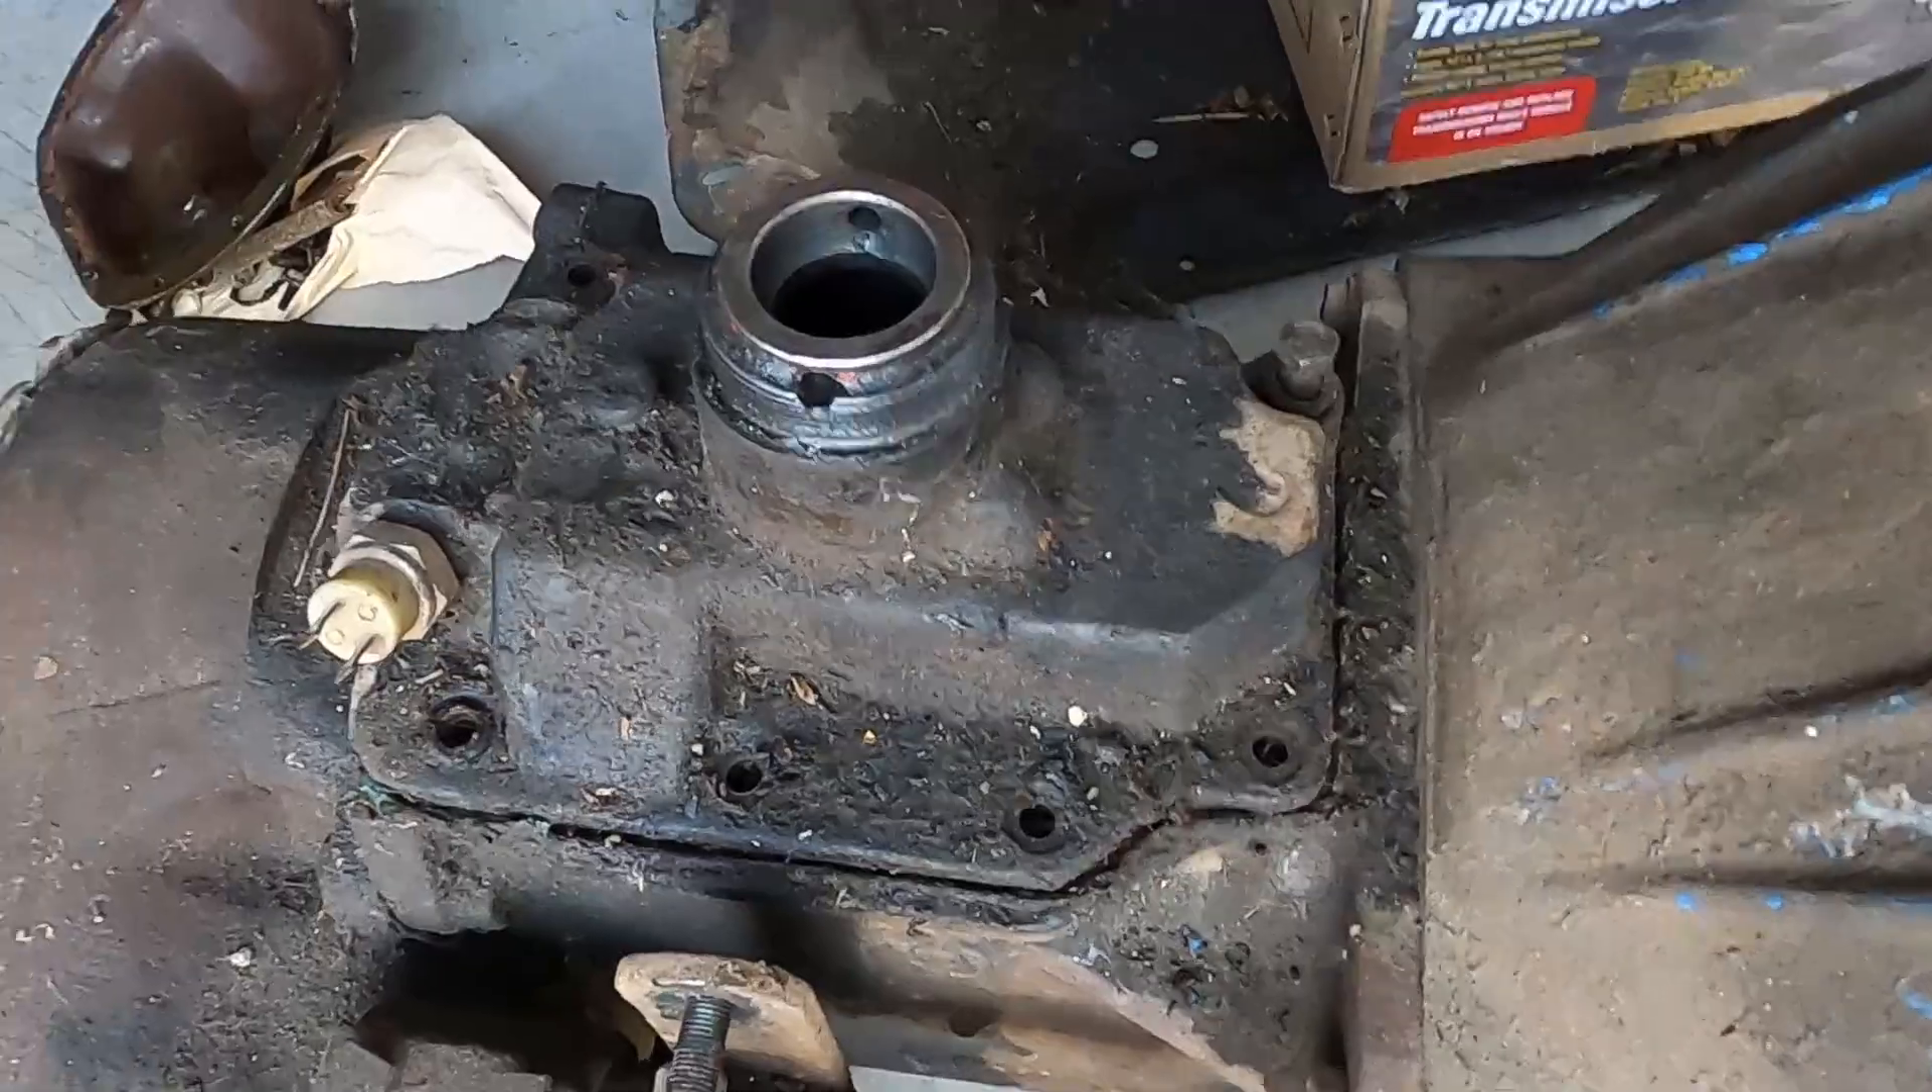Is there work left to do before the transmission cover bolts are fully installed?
Yes.